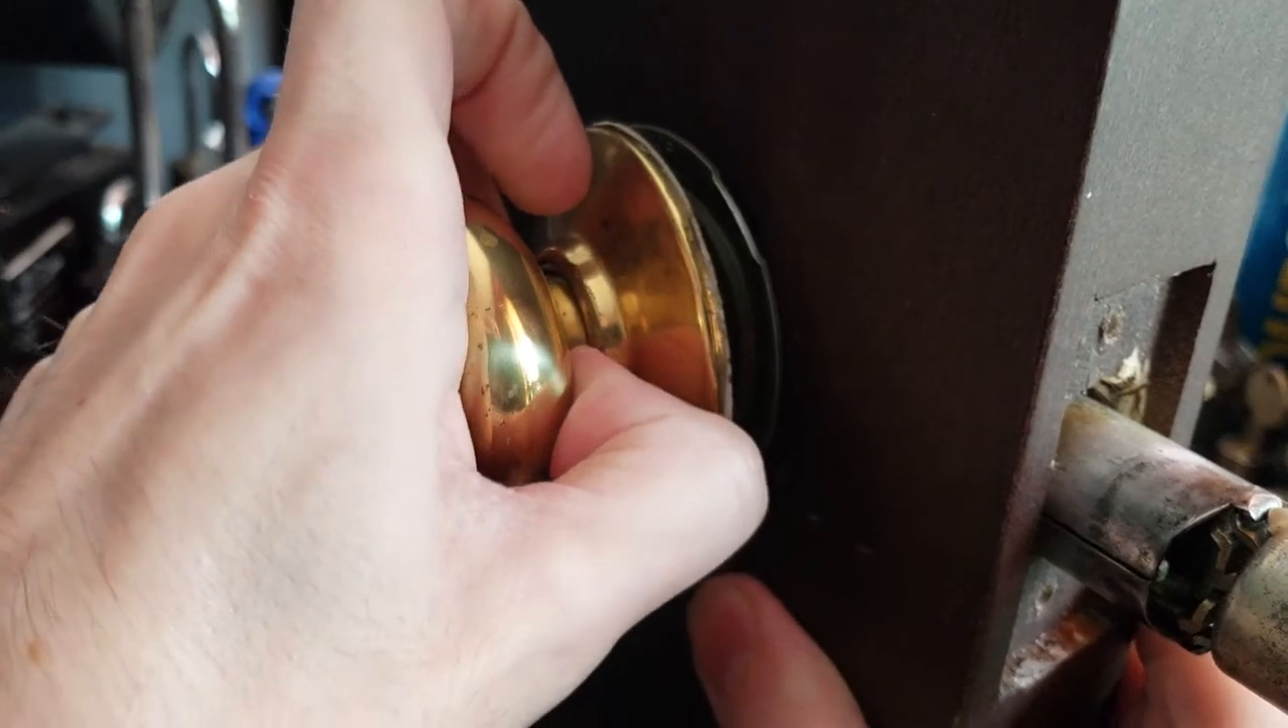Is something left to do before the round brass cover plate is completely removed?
Yes.